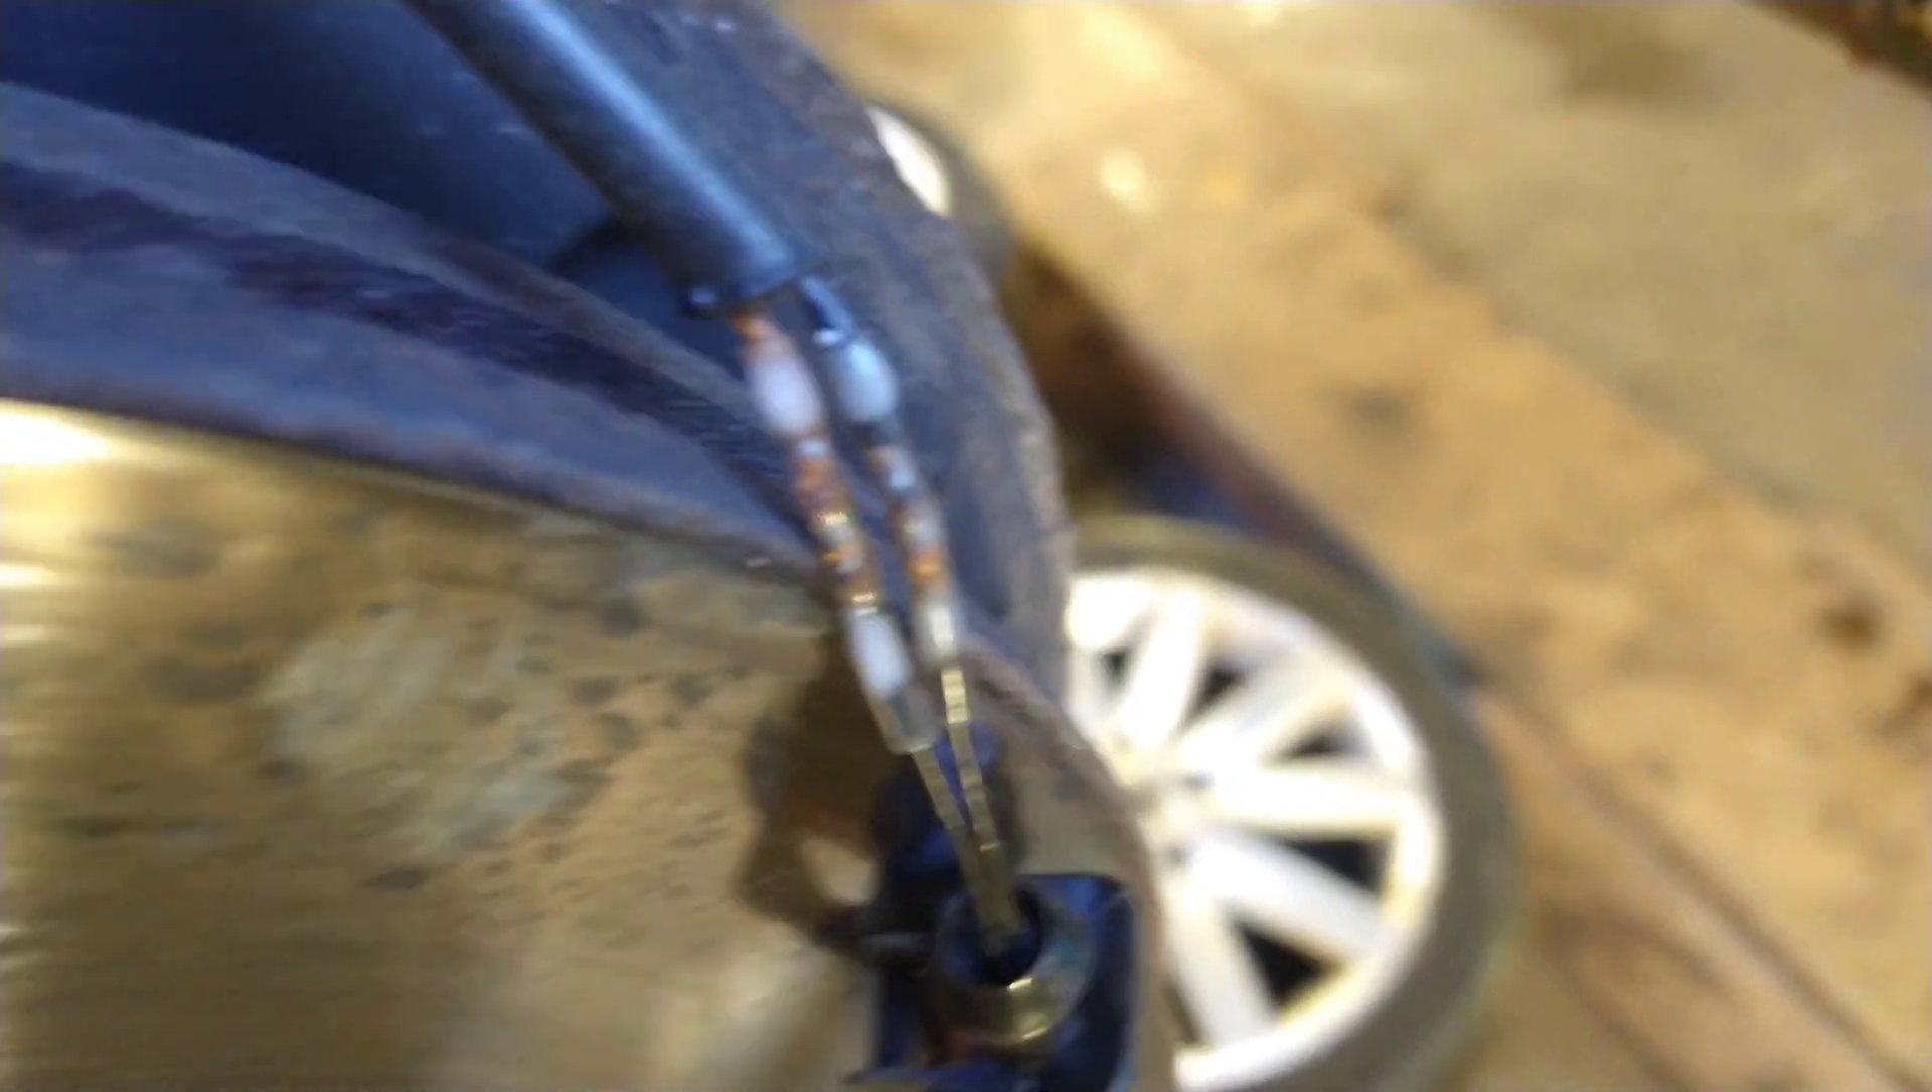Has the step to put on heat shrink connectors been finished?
Yes.